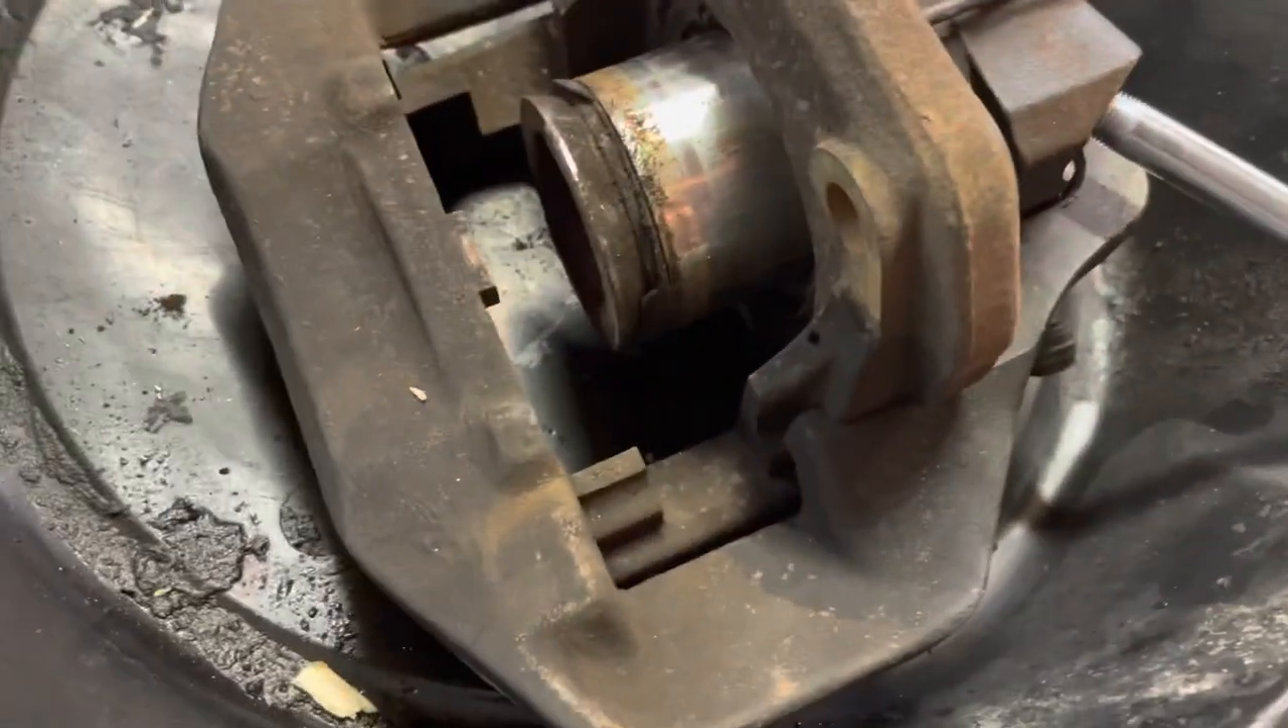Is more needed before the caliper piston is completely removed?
Yes.